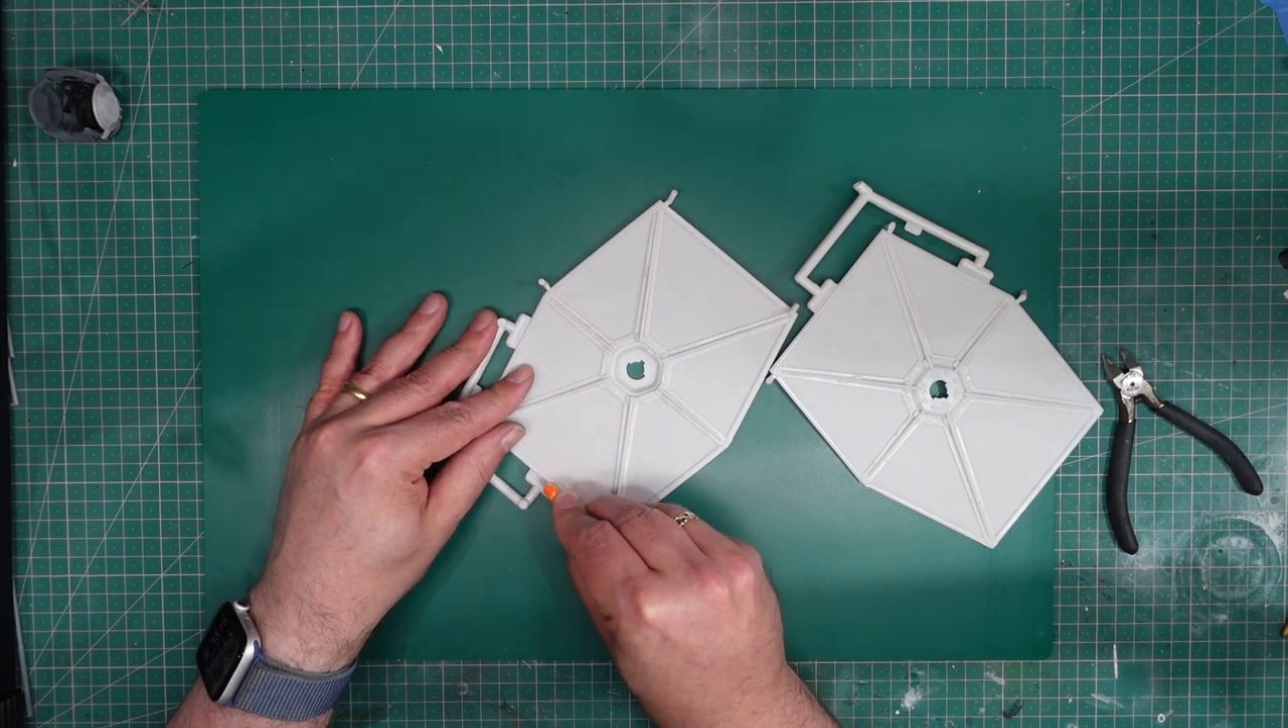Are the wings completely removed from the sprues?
No.